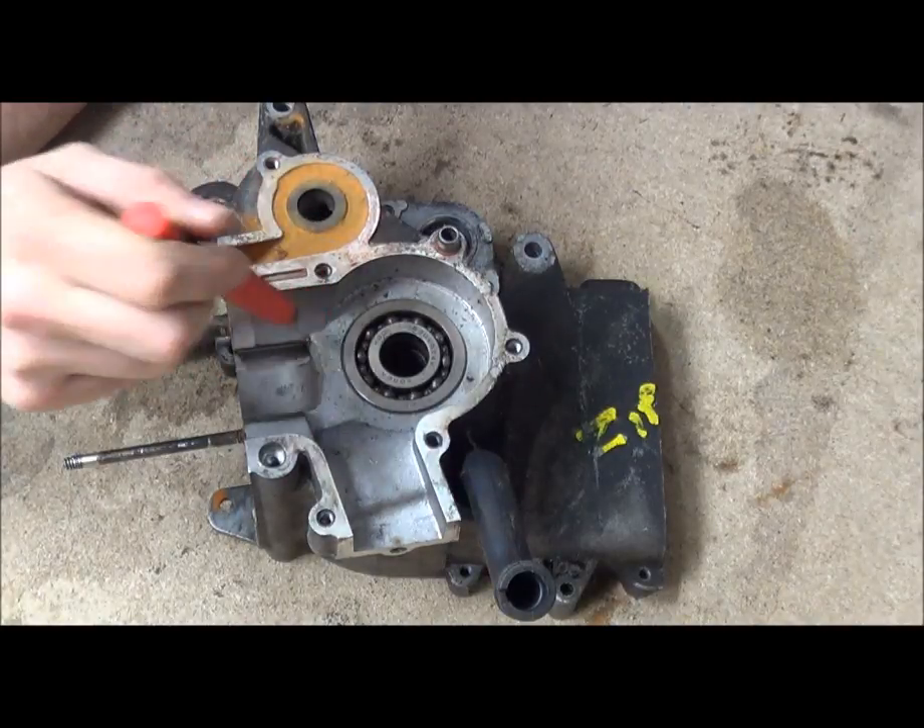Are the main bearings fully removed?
No.